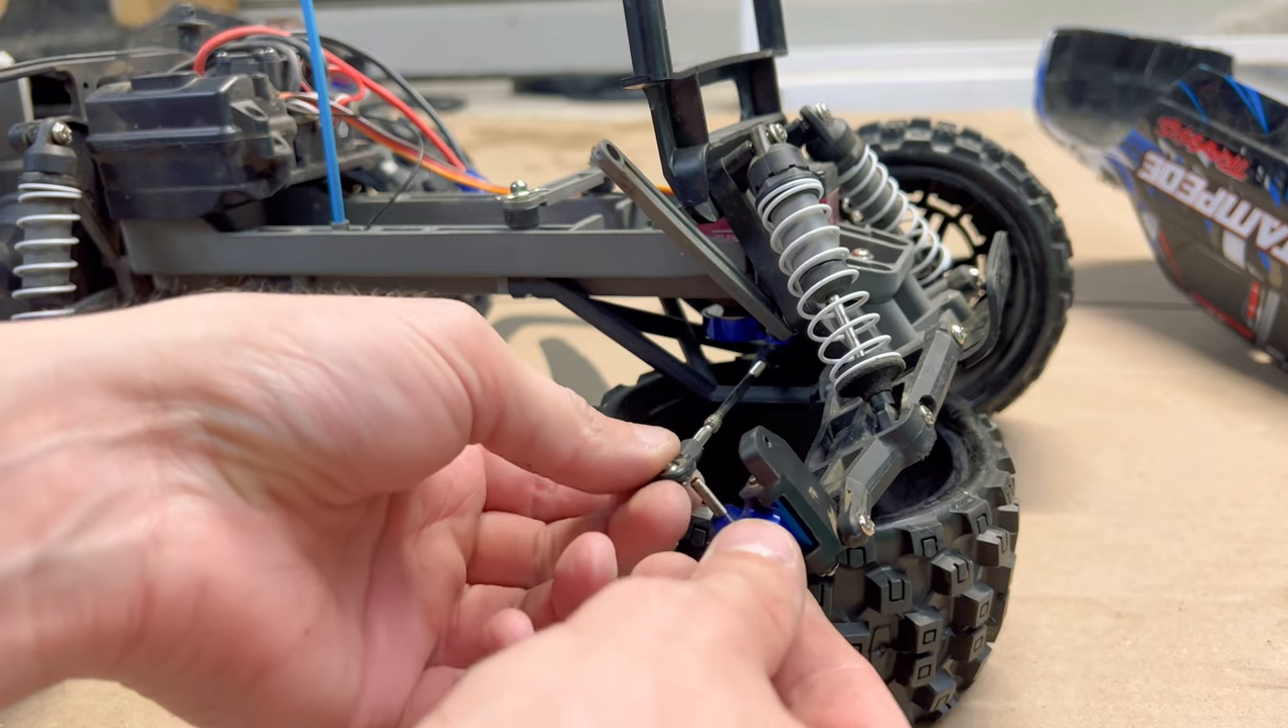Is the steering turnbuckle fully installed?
No.